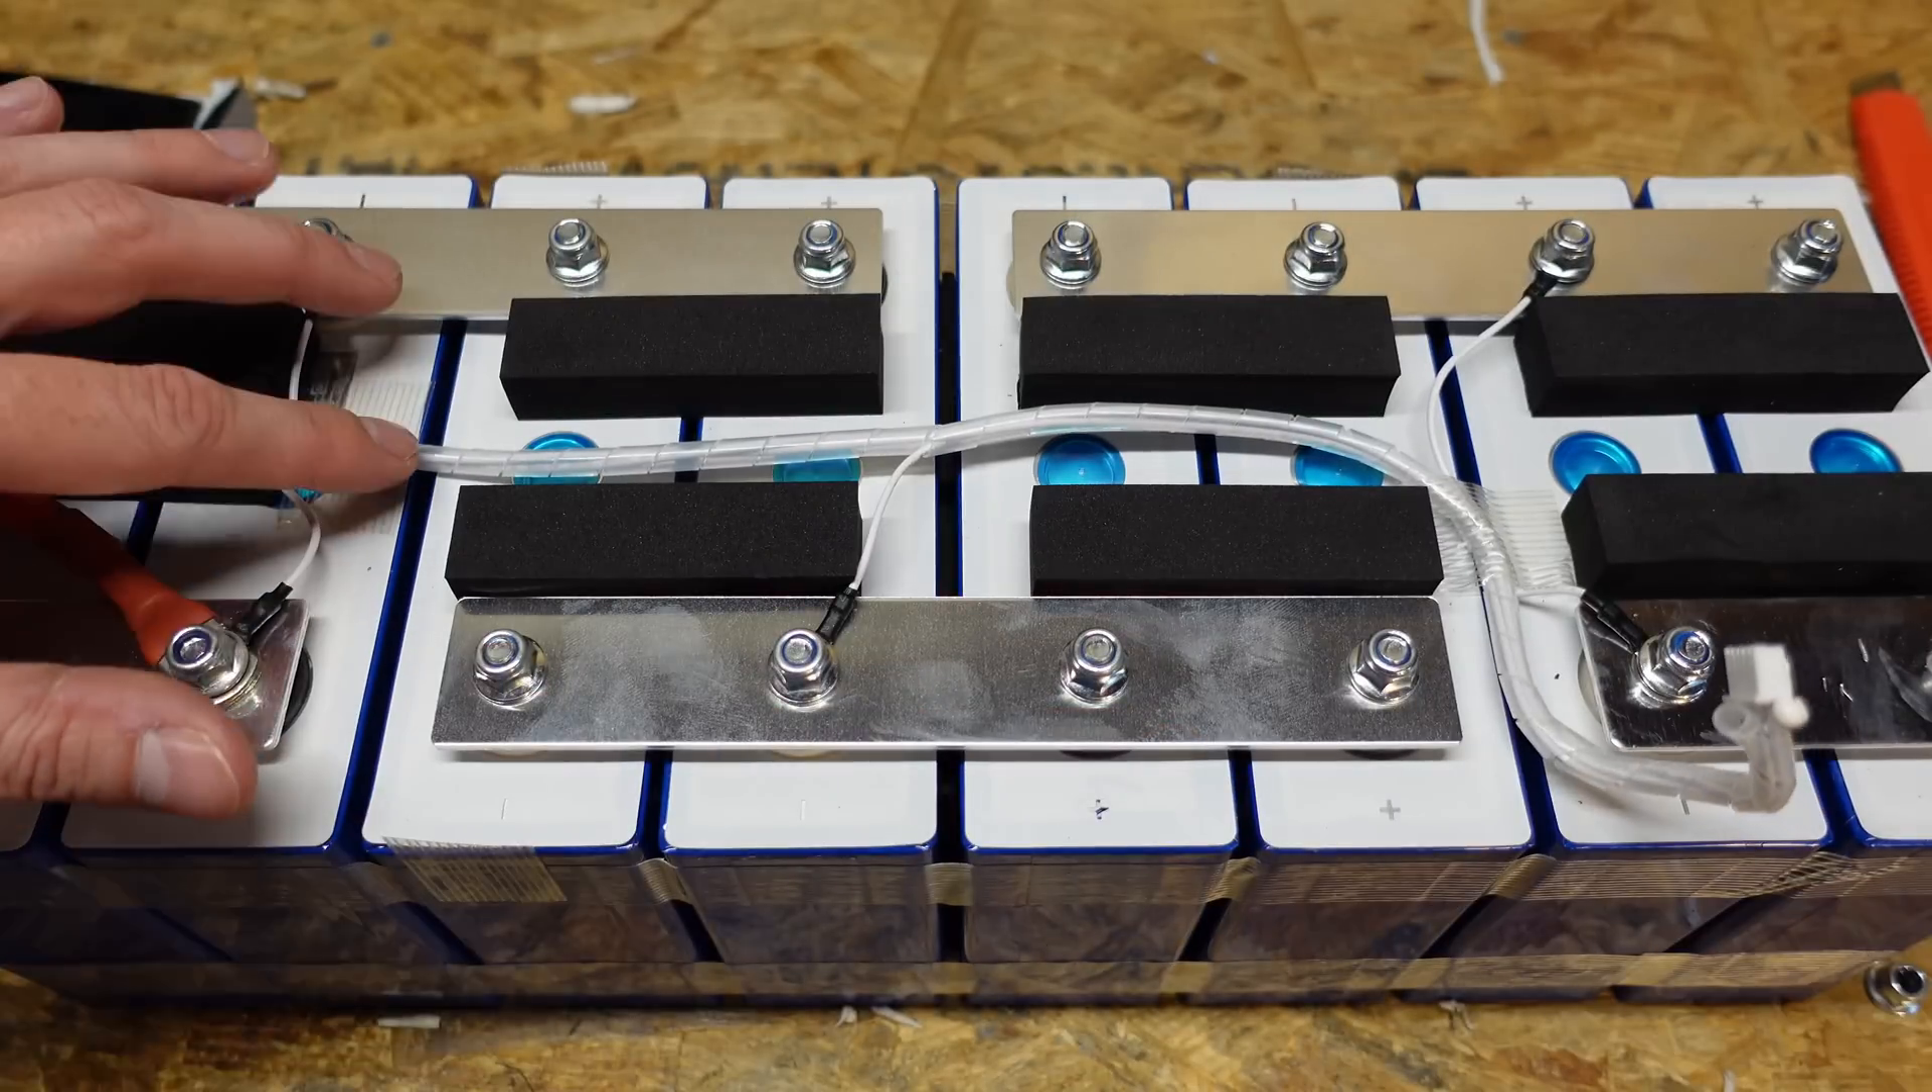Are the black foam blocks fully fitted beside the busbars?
Yes.